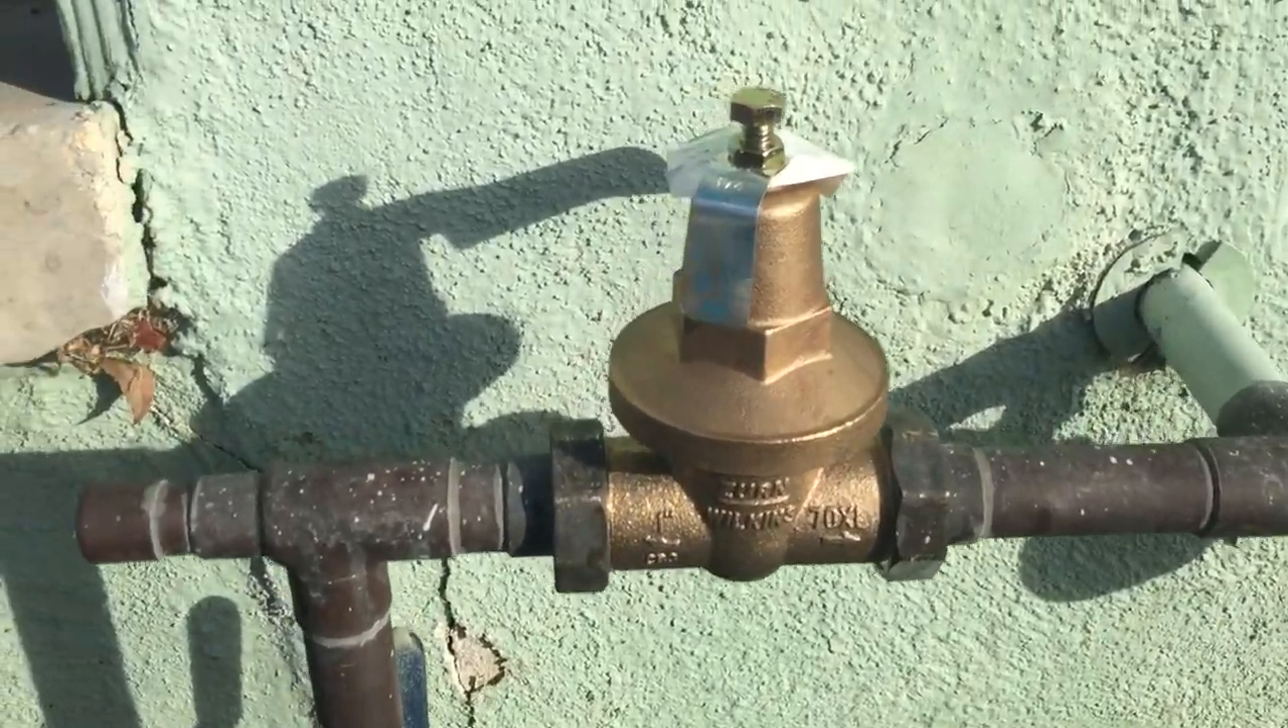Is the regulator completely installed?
Yes.